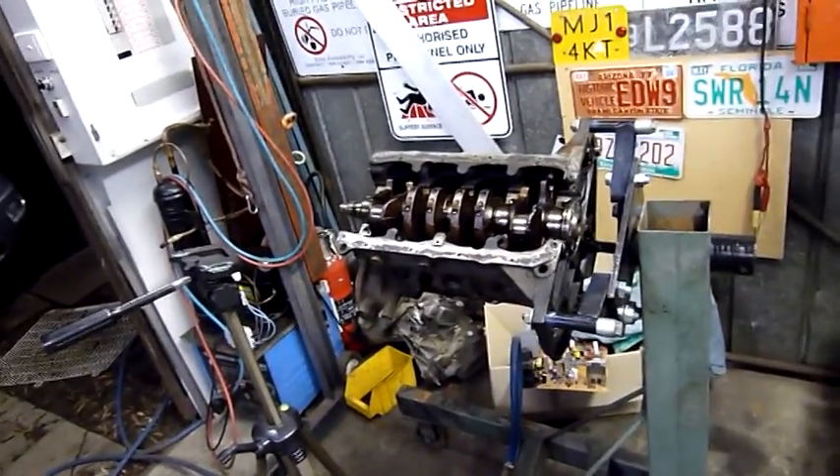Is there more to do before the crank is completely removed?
Yes.